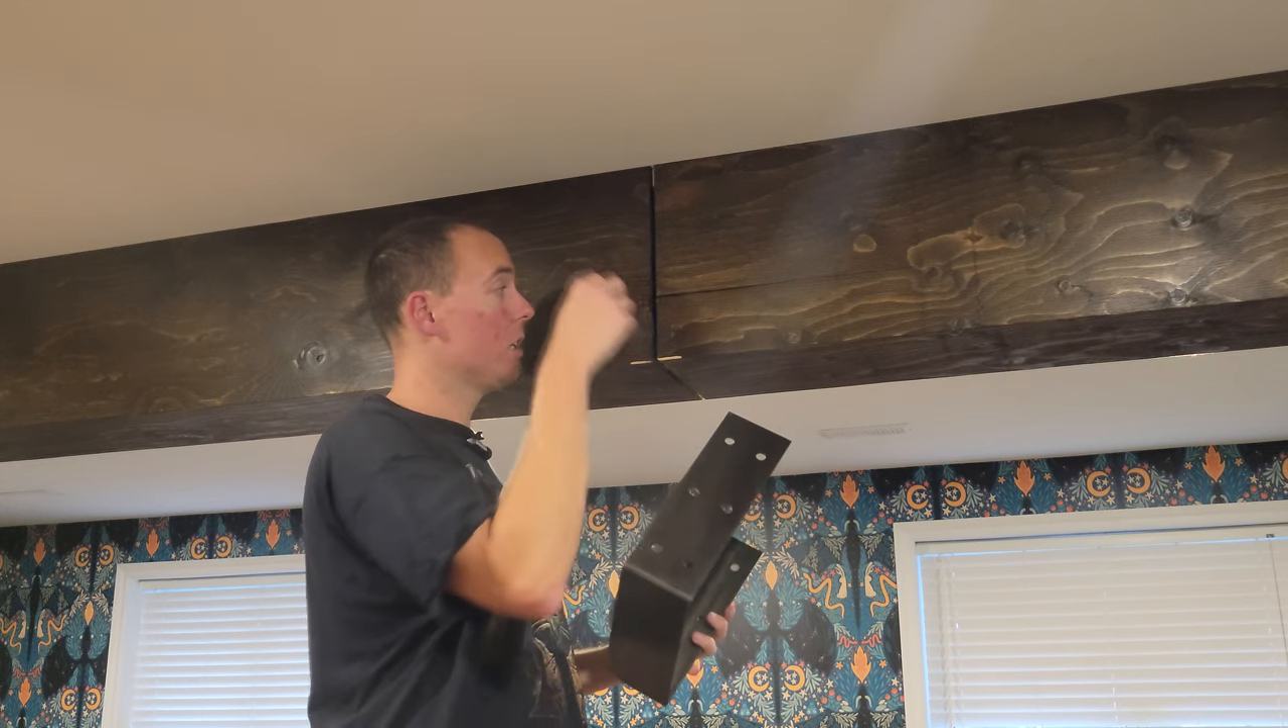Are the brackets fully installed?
No.